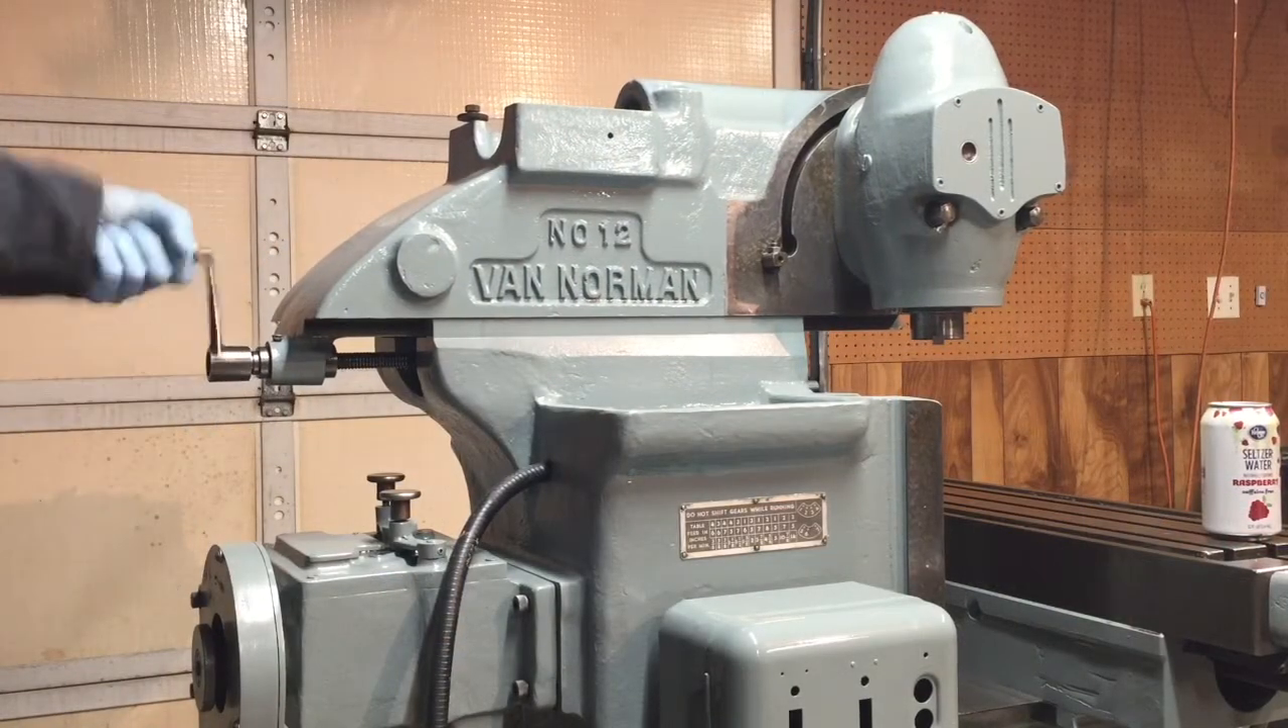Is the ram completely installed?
Yes.